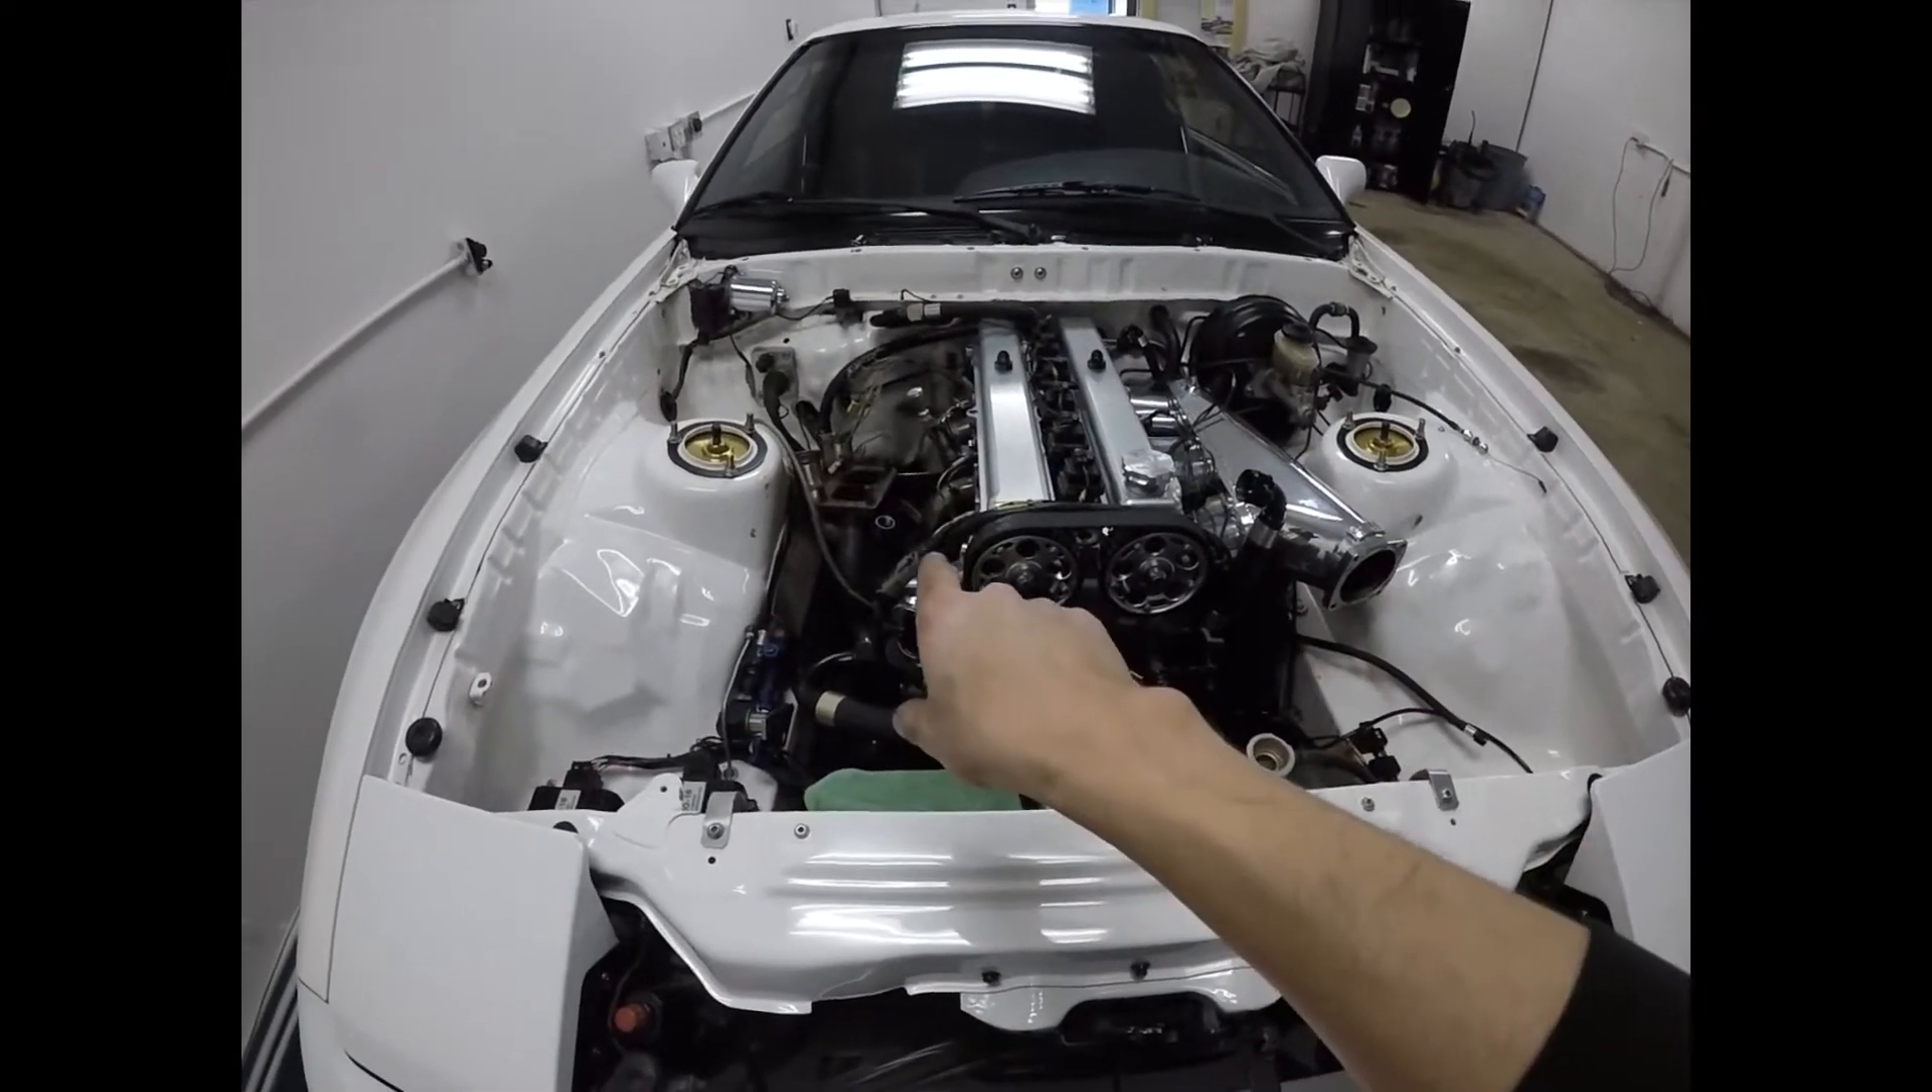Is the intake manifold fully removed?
No.